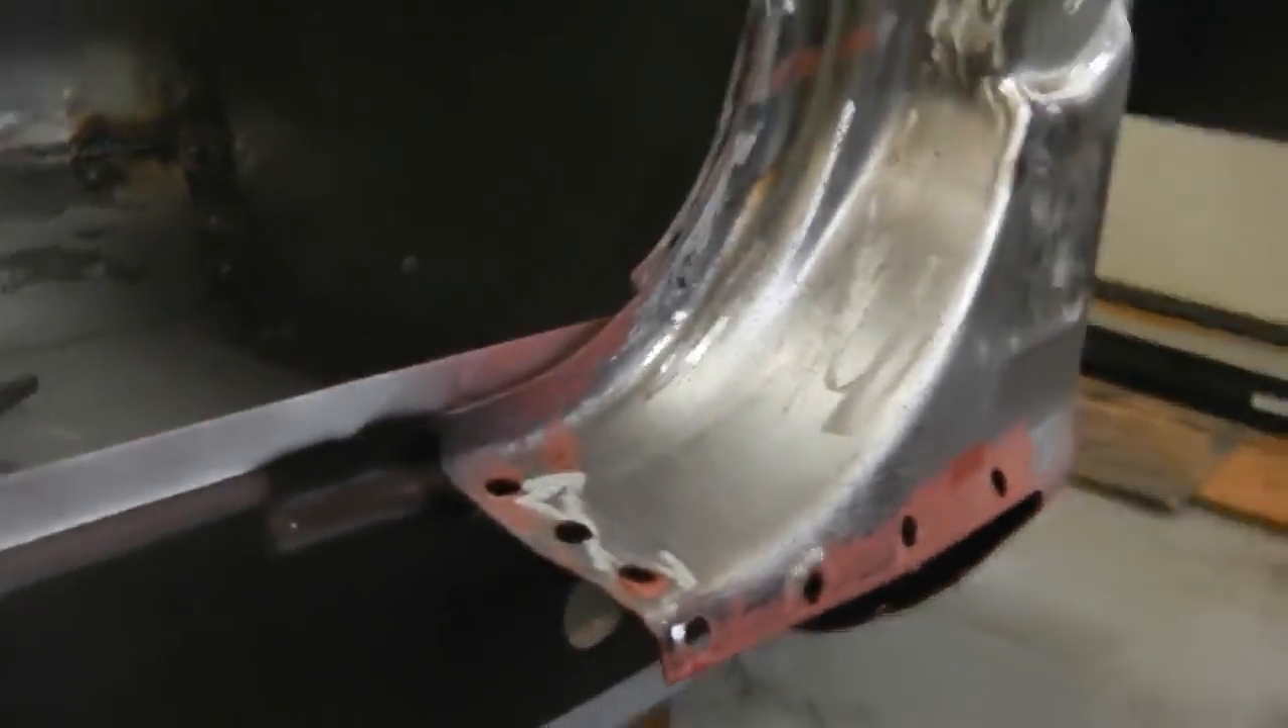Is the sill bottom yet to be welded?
Yes.